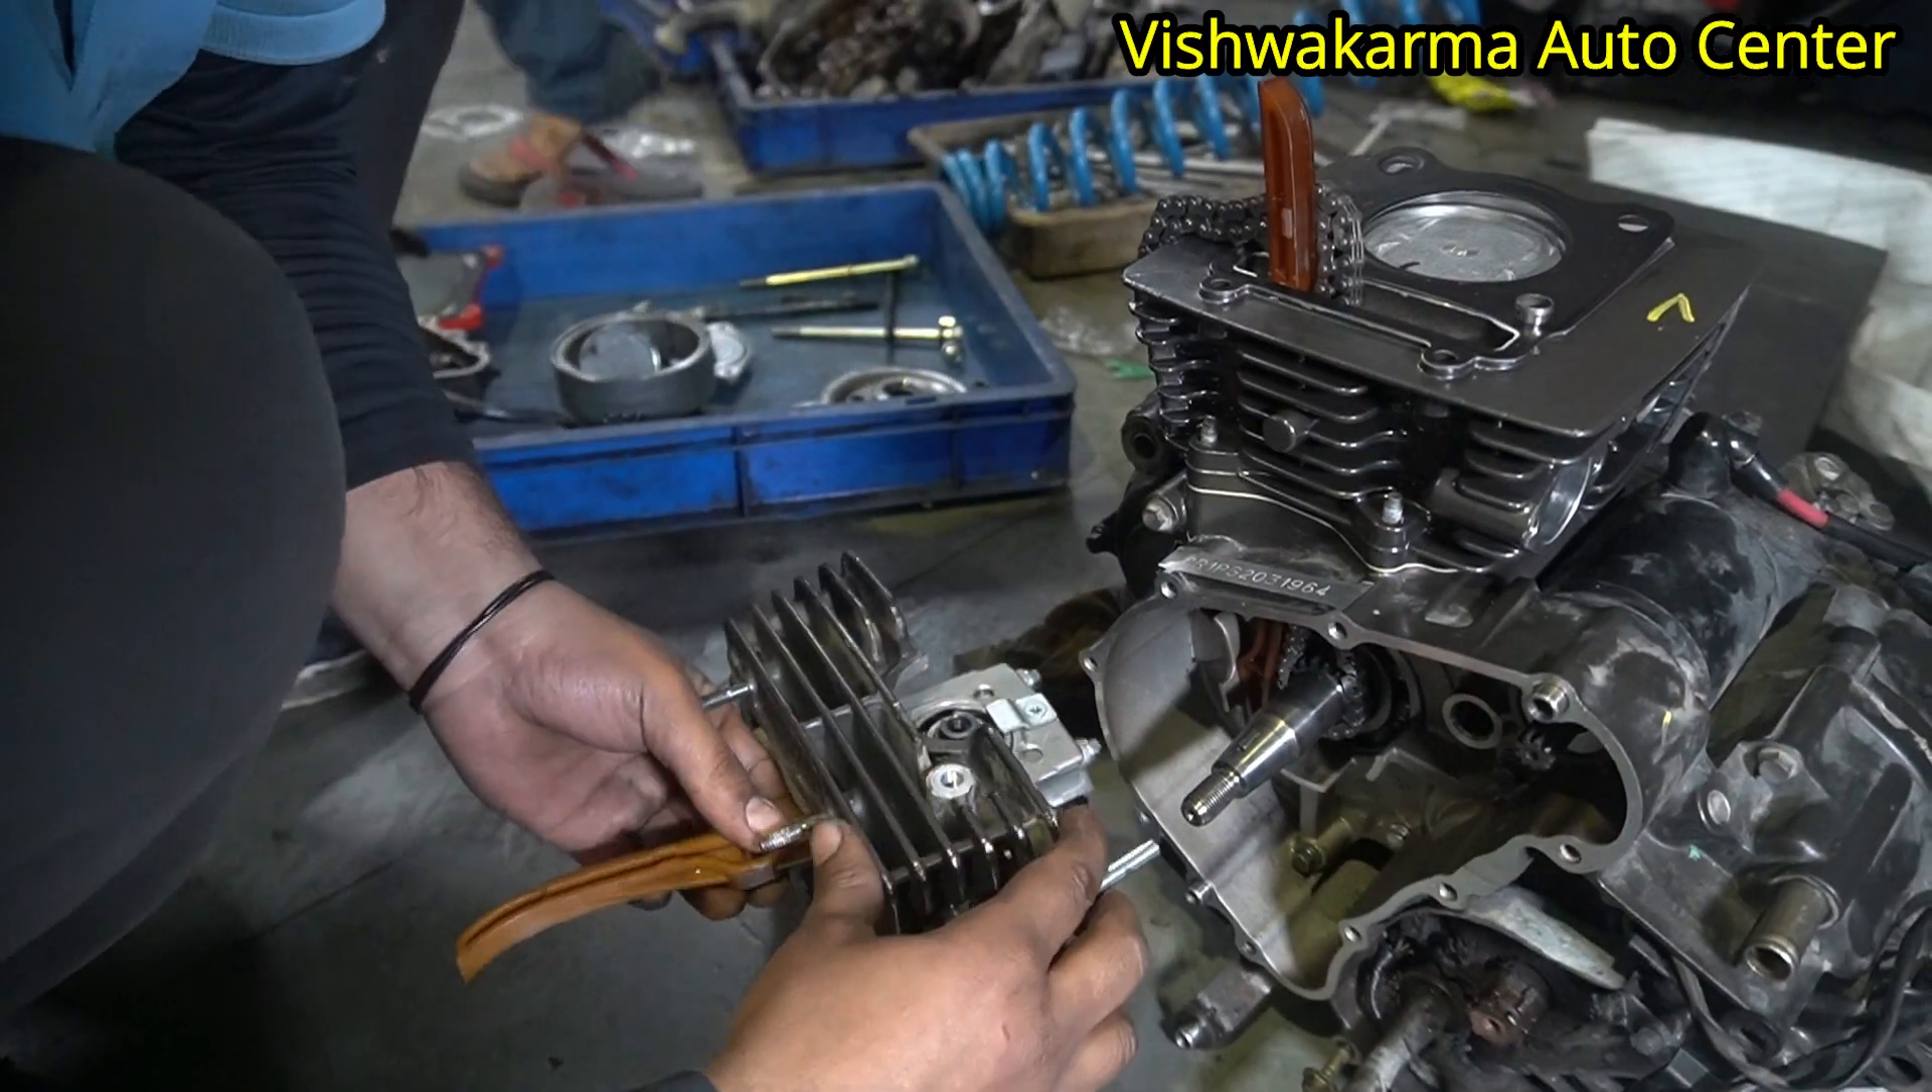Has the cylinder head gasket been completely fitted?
Yes.